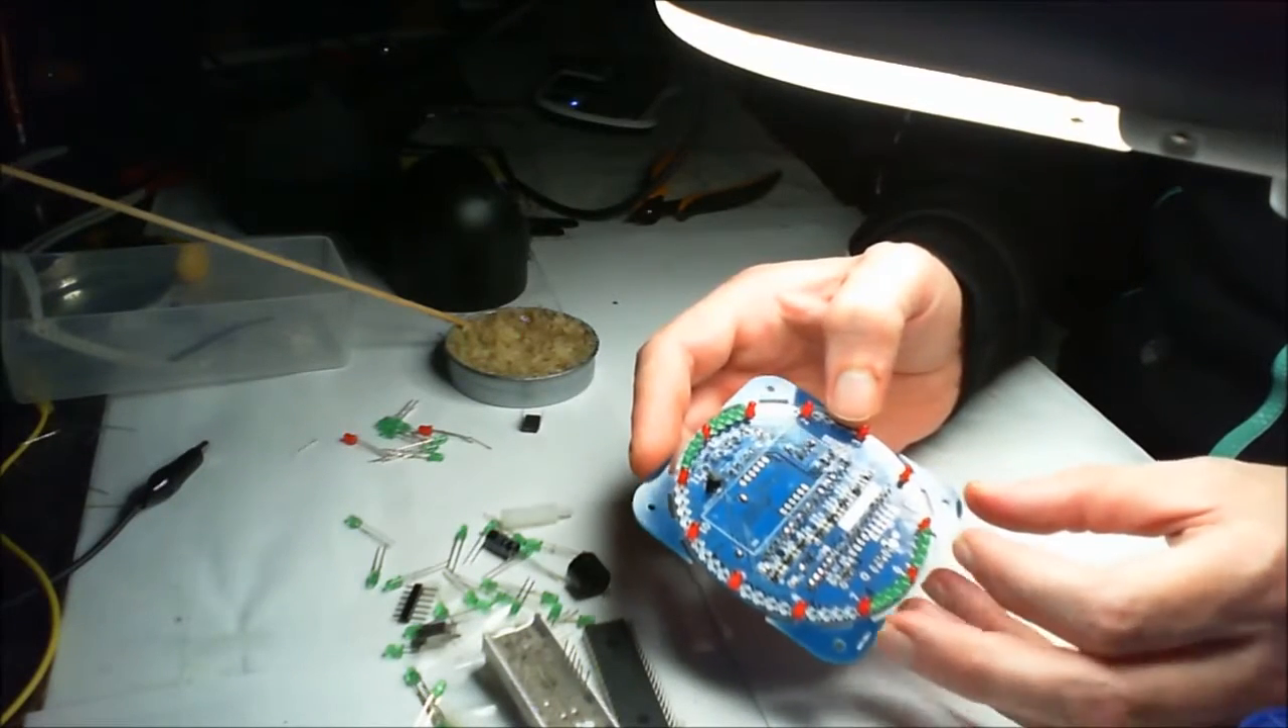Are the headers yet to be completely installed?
Yes.